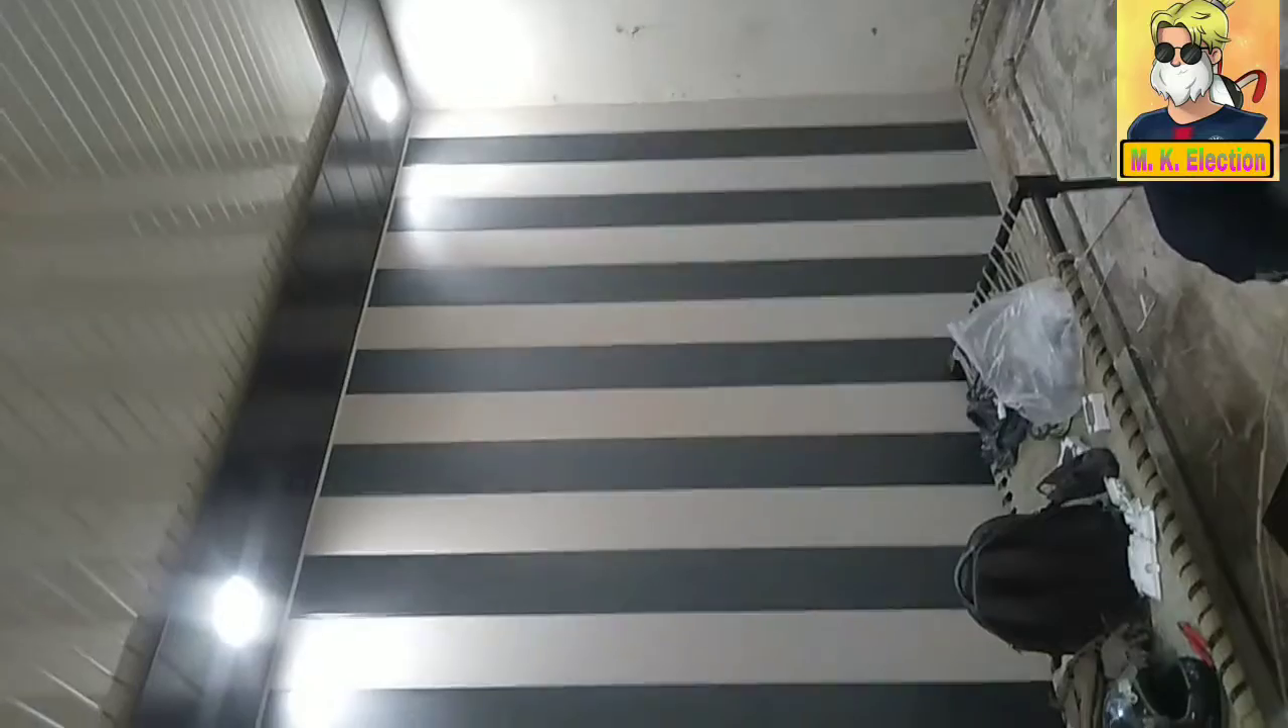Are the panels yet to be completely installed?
No.